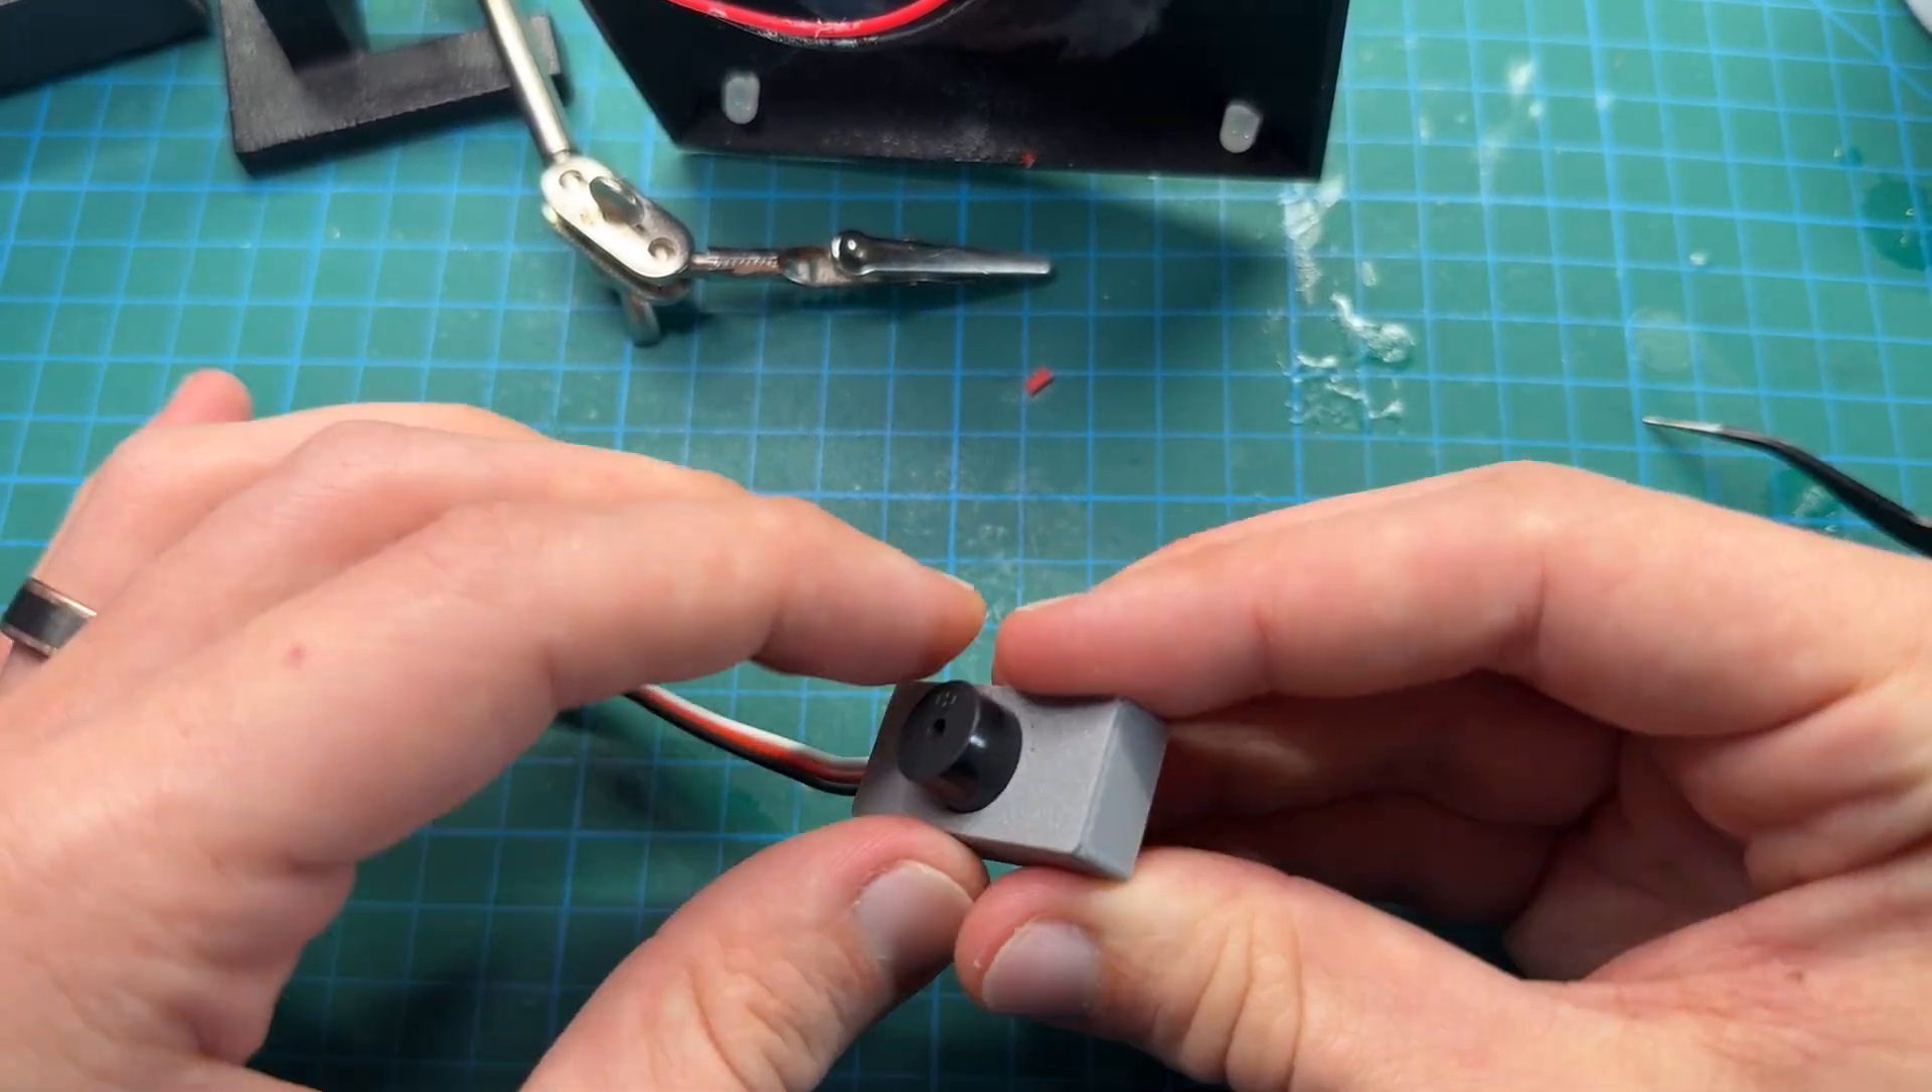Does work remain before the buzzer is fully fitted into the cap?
No.